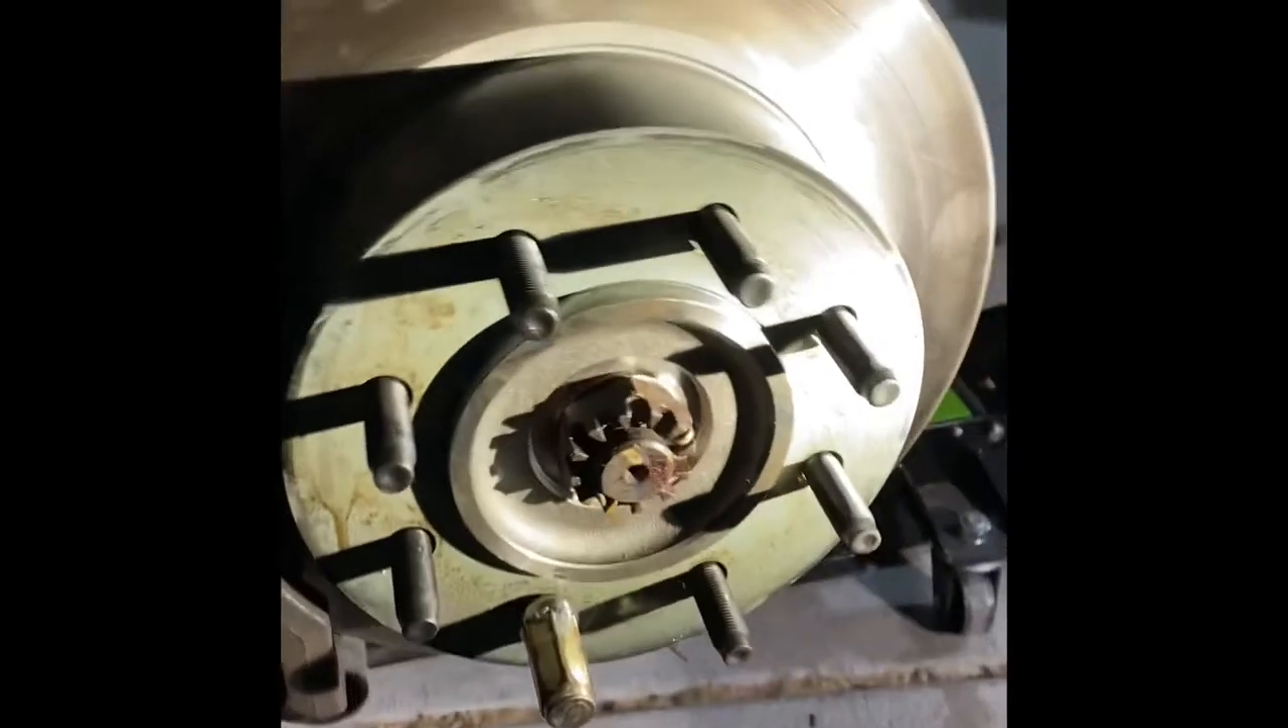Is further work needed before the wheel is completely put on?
Yes.